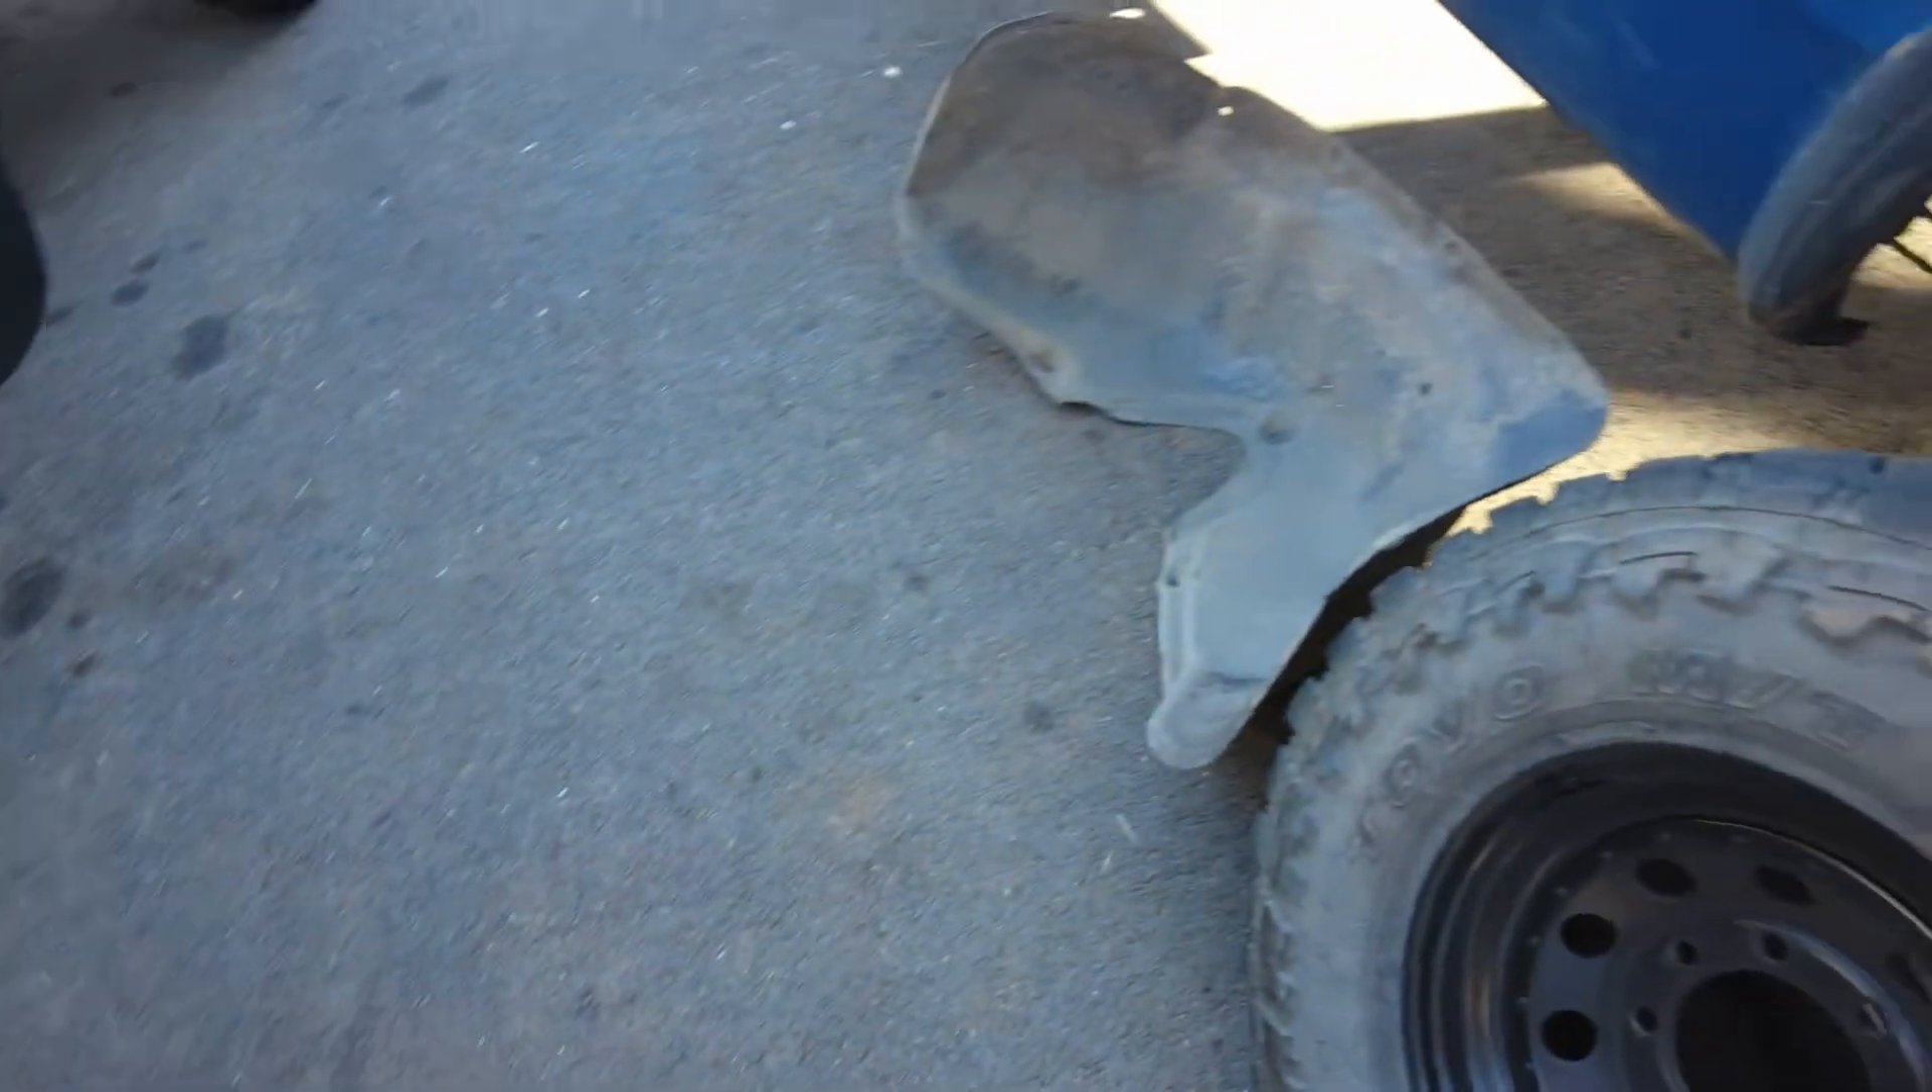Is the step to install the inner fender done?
No.